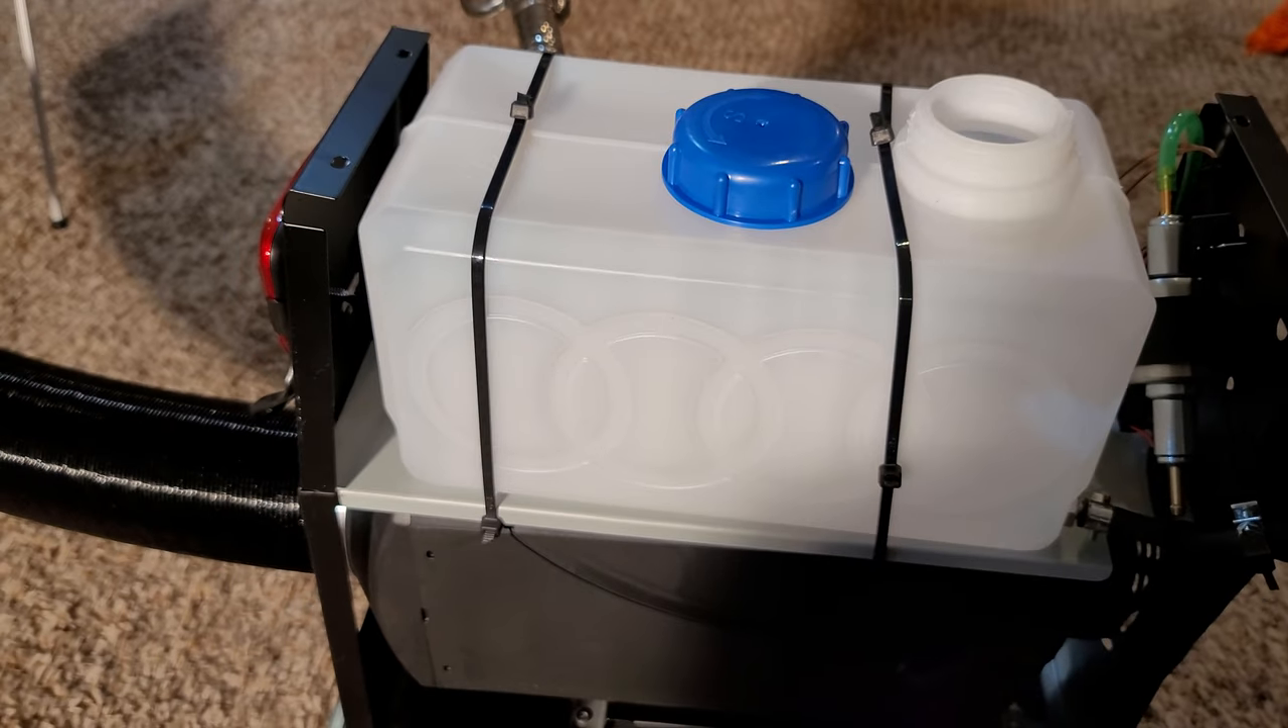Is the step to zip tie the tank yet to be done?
No.